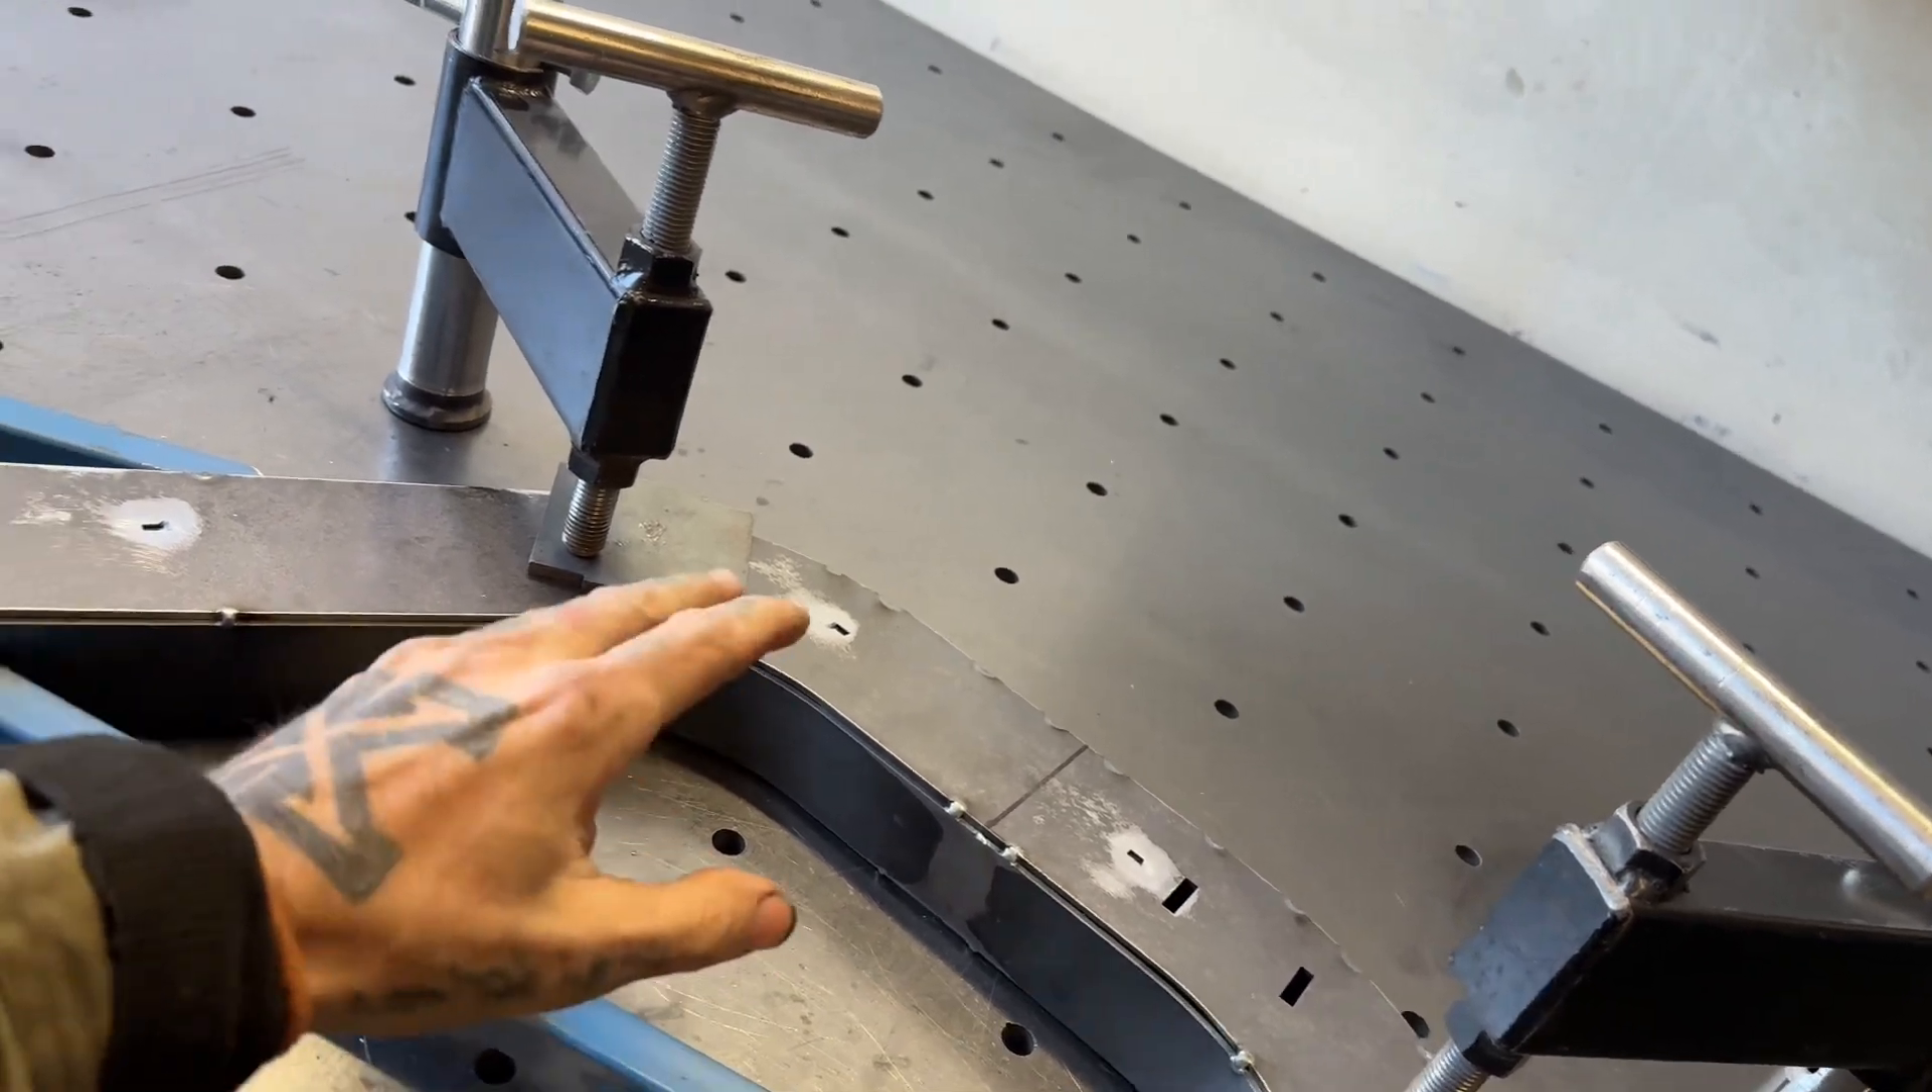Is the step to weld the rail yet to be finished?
Yes.